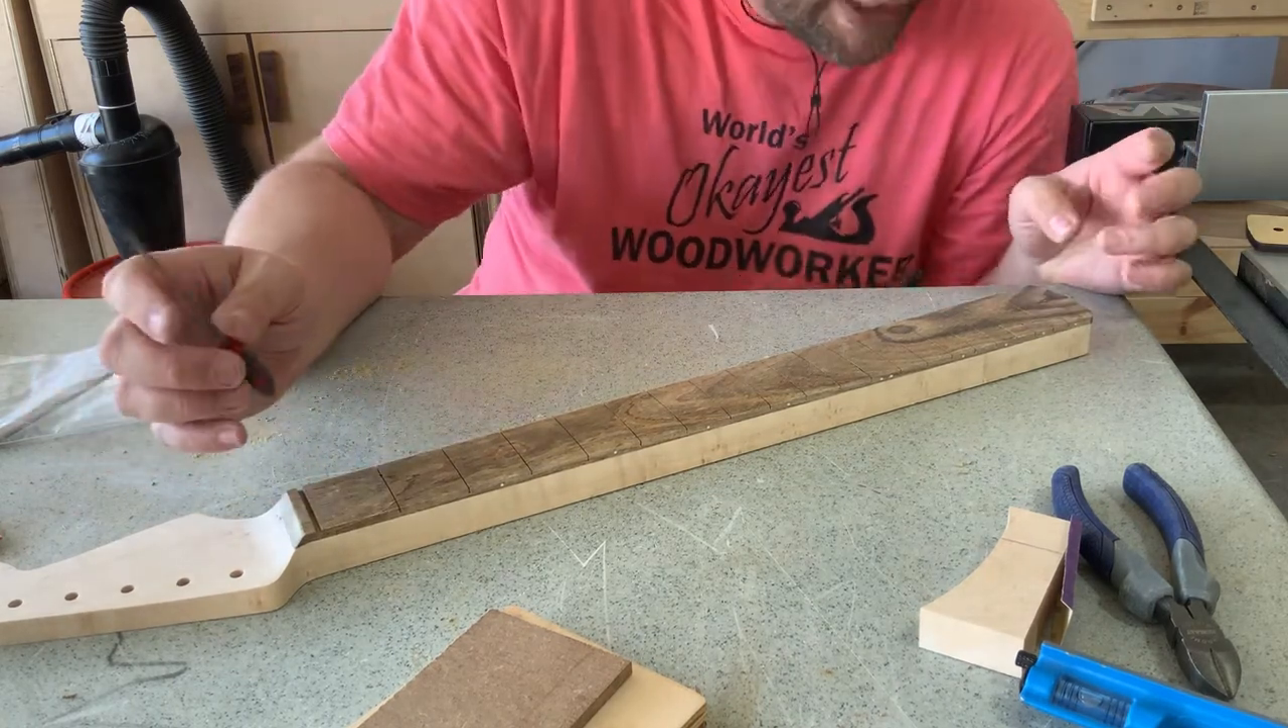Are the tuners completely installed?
No.